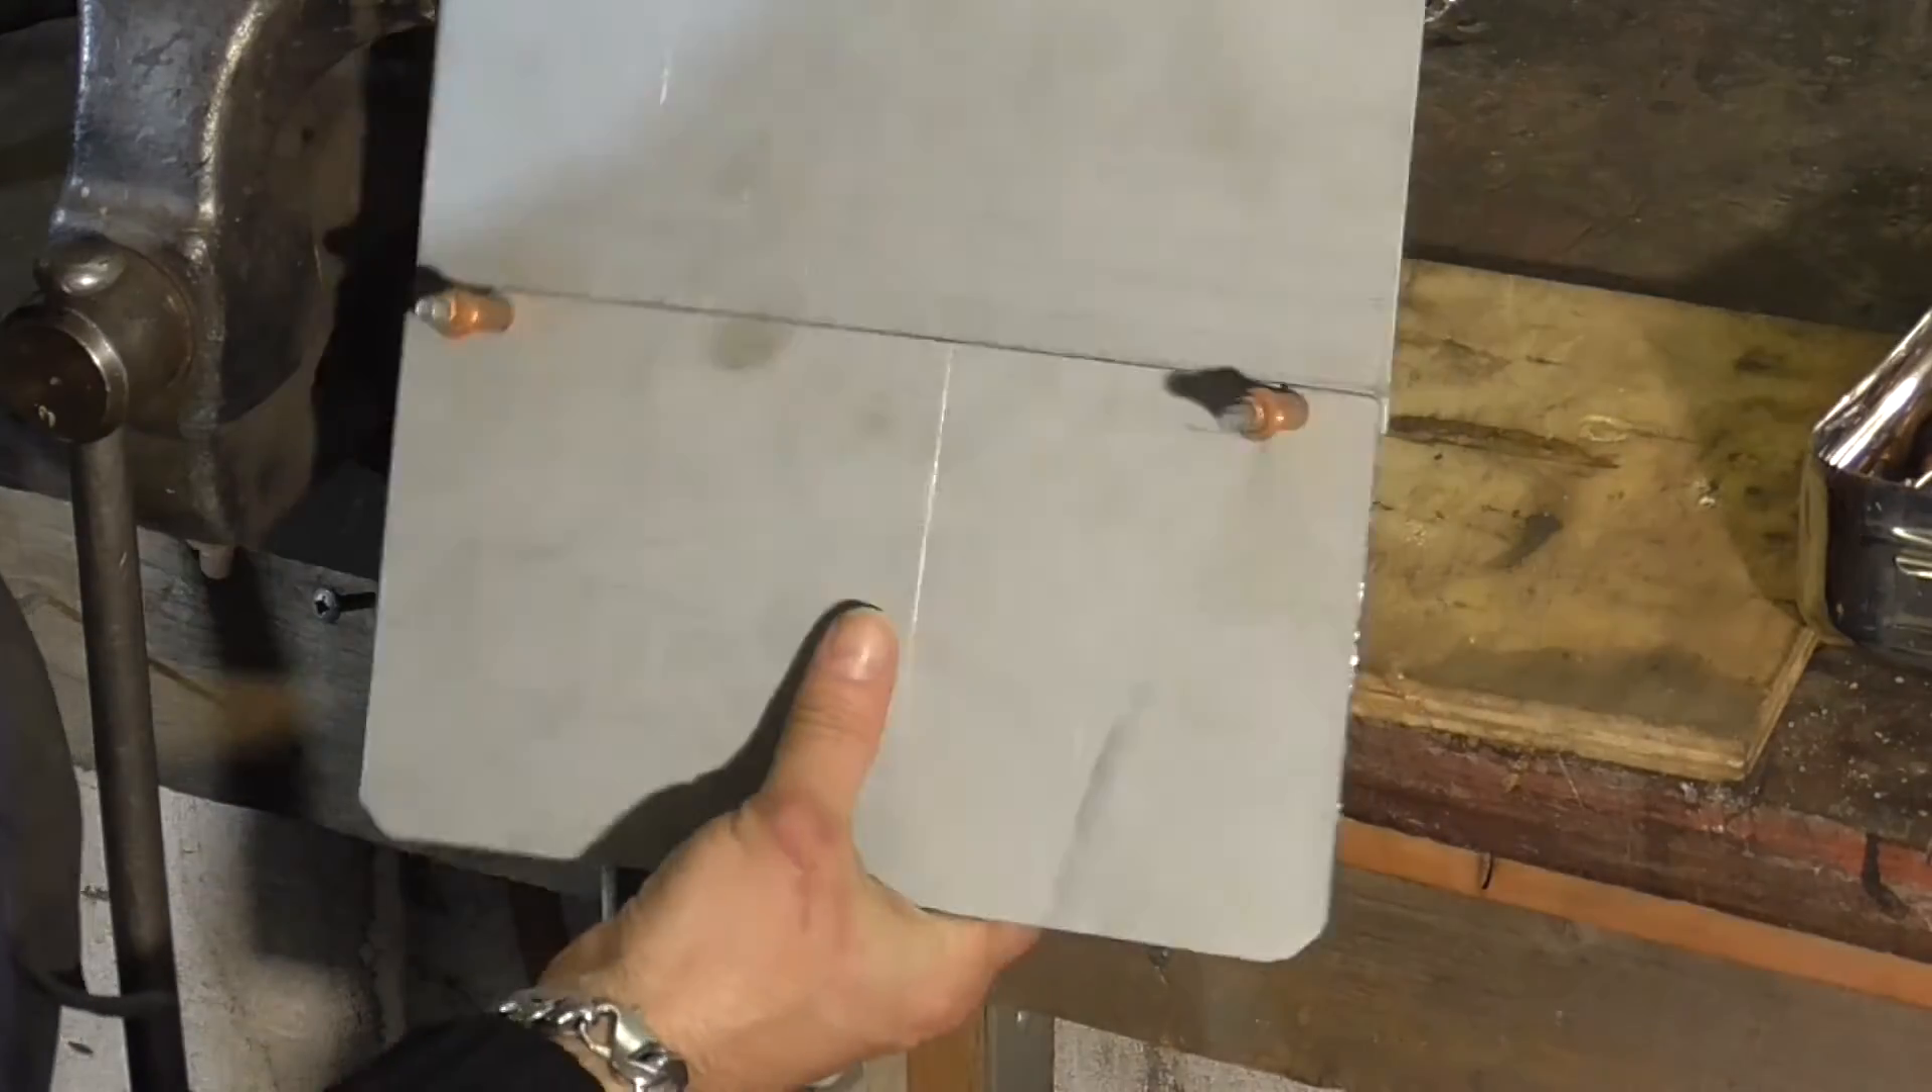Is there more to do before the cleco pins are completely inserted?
No.